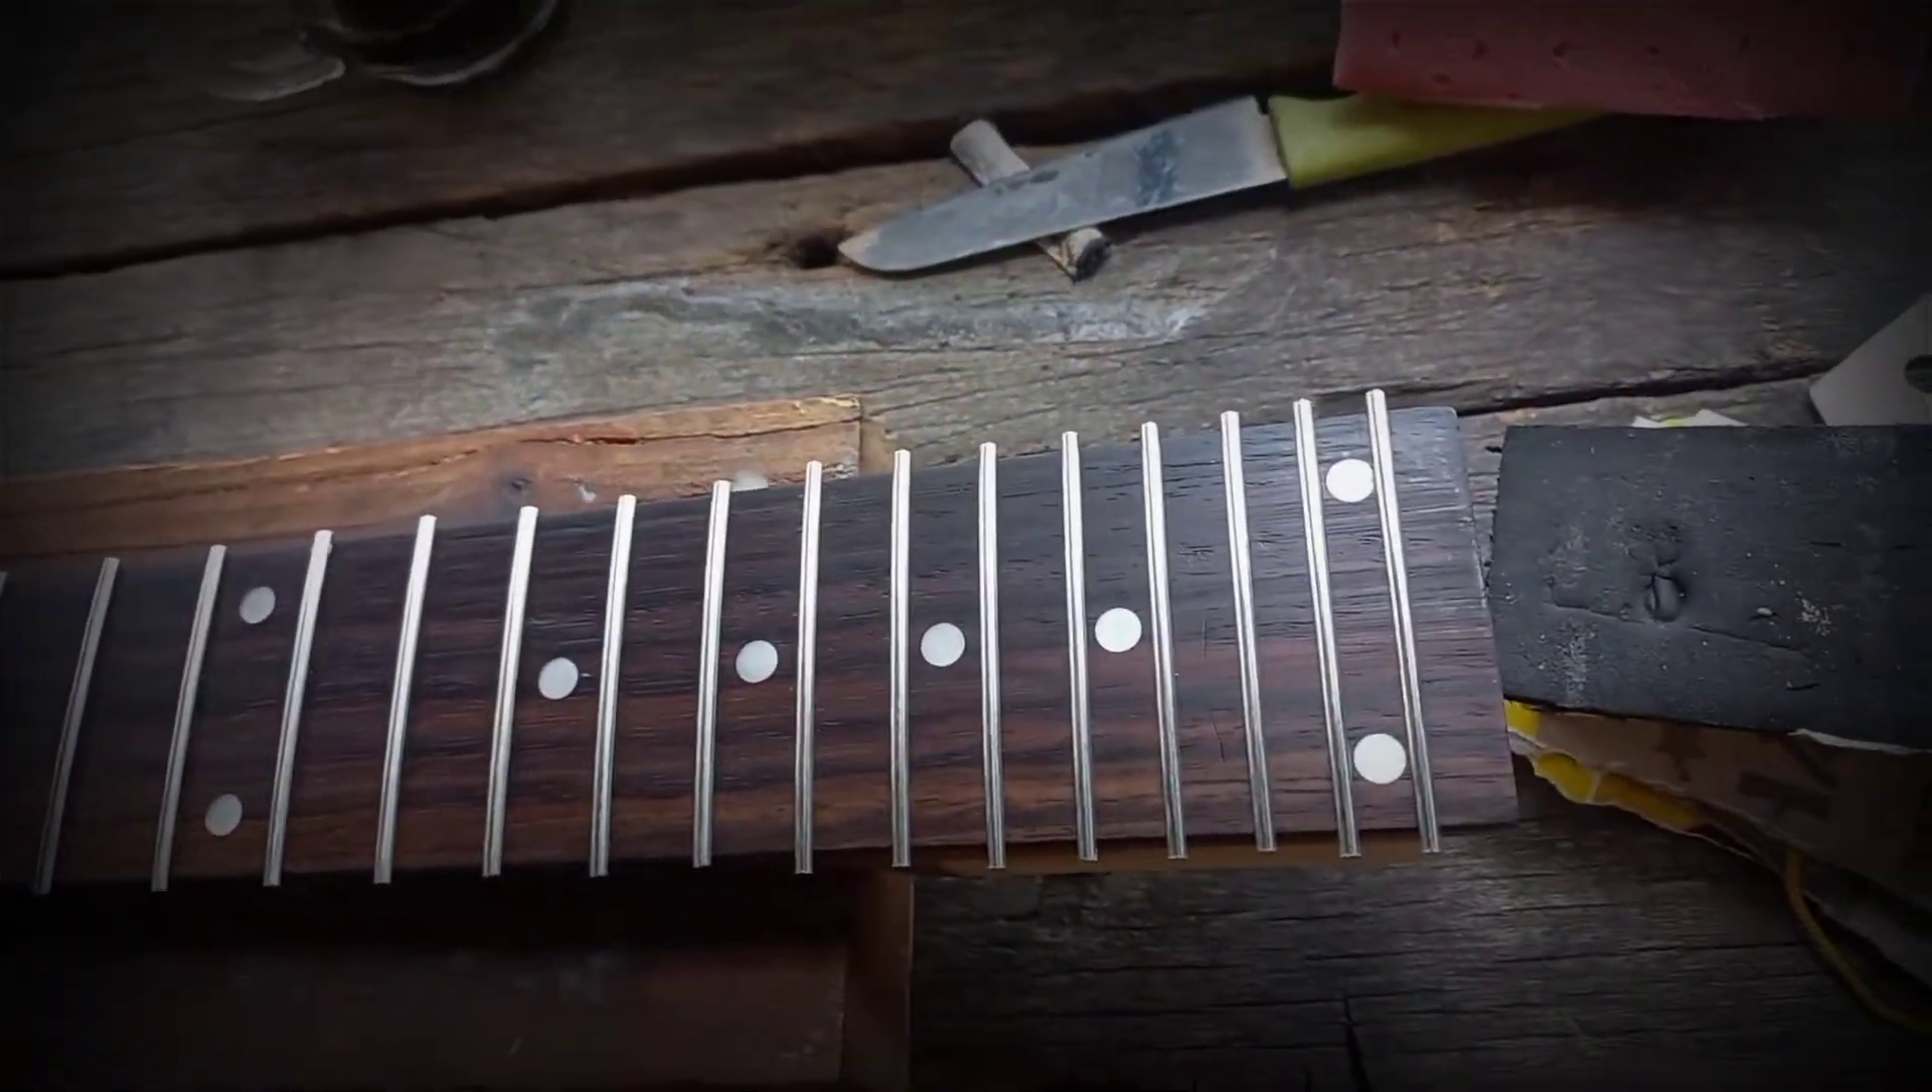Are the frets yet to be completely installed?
No.